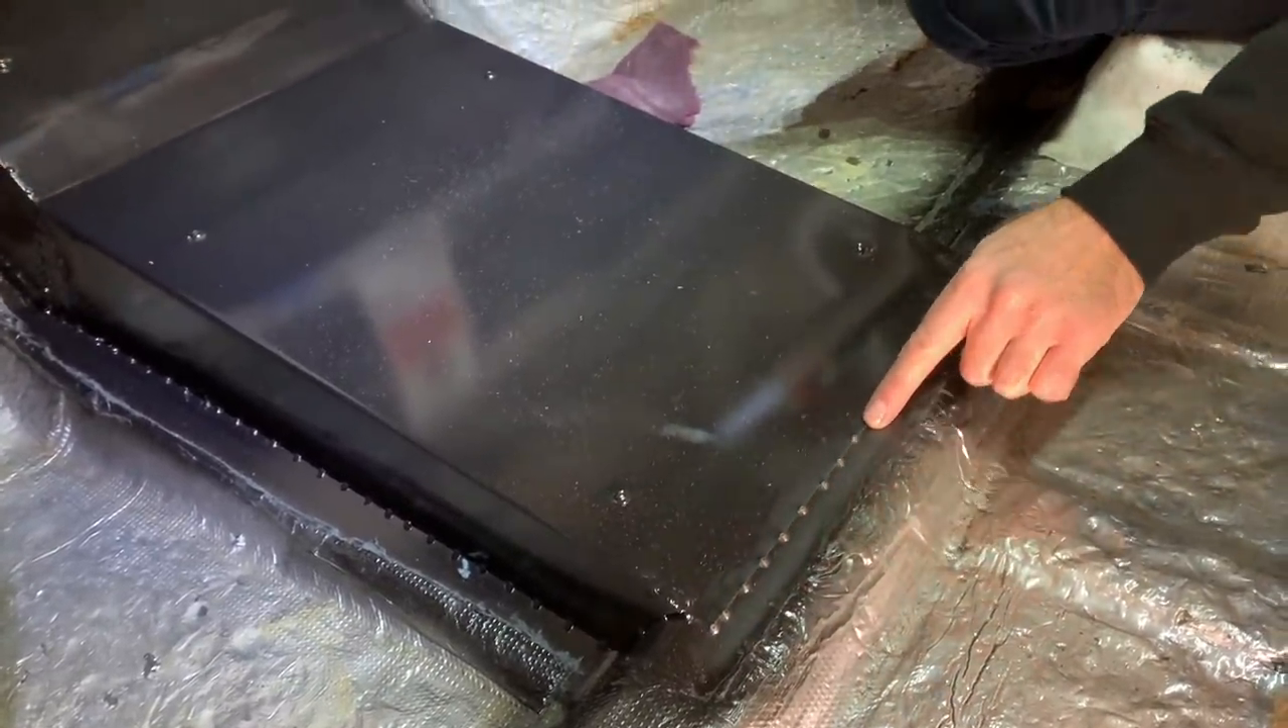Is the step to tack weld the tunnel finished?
Yes.